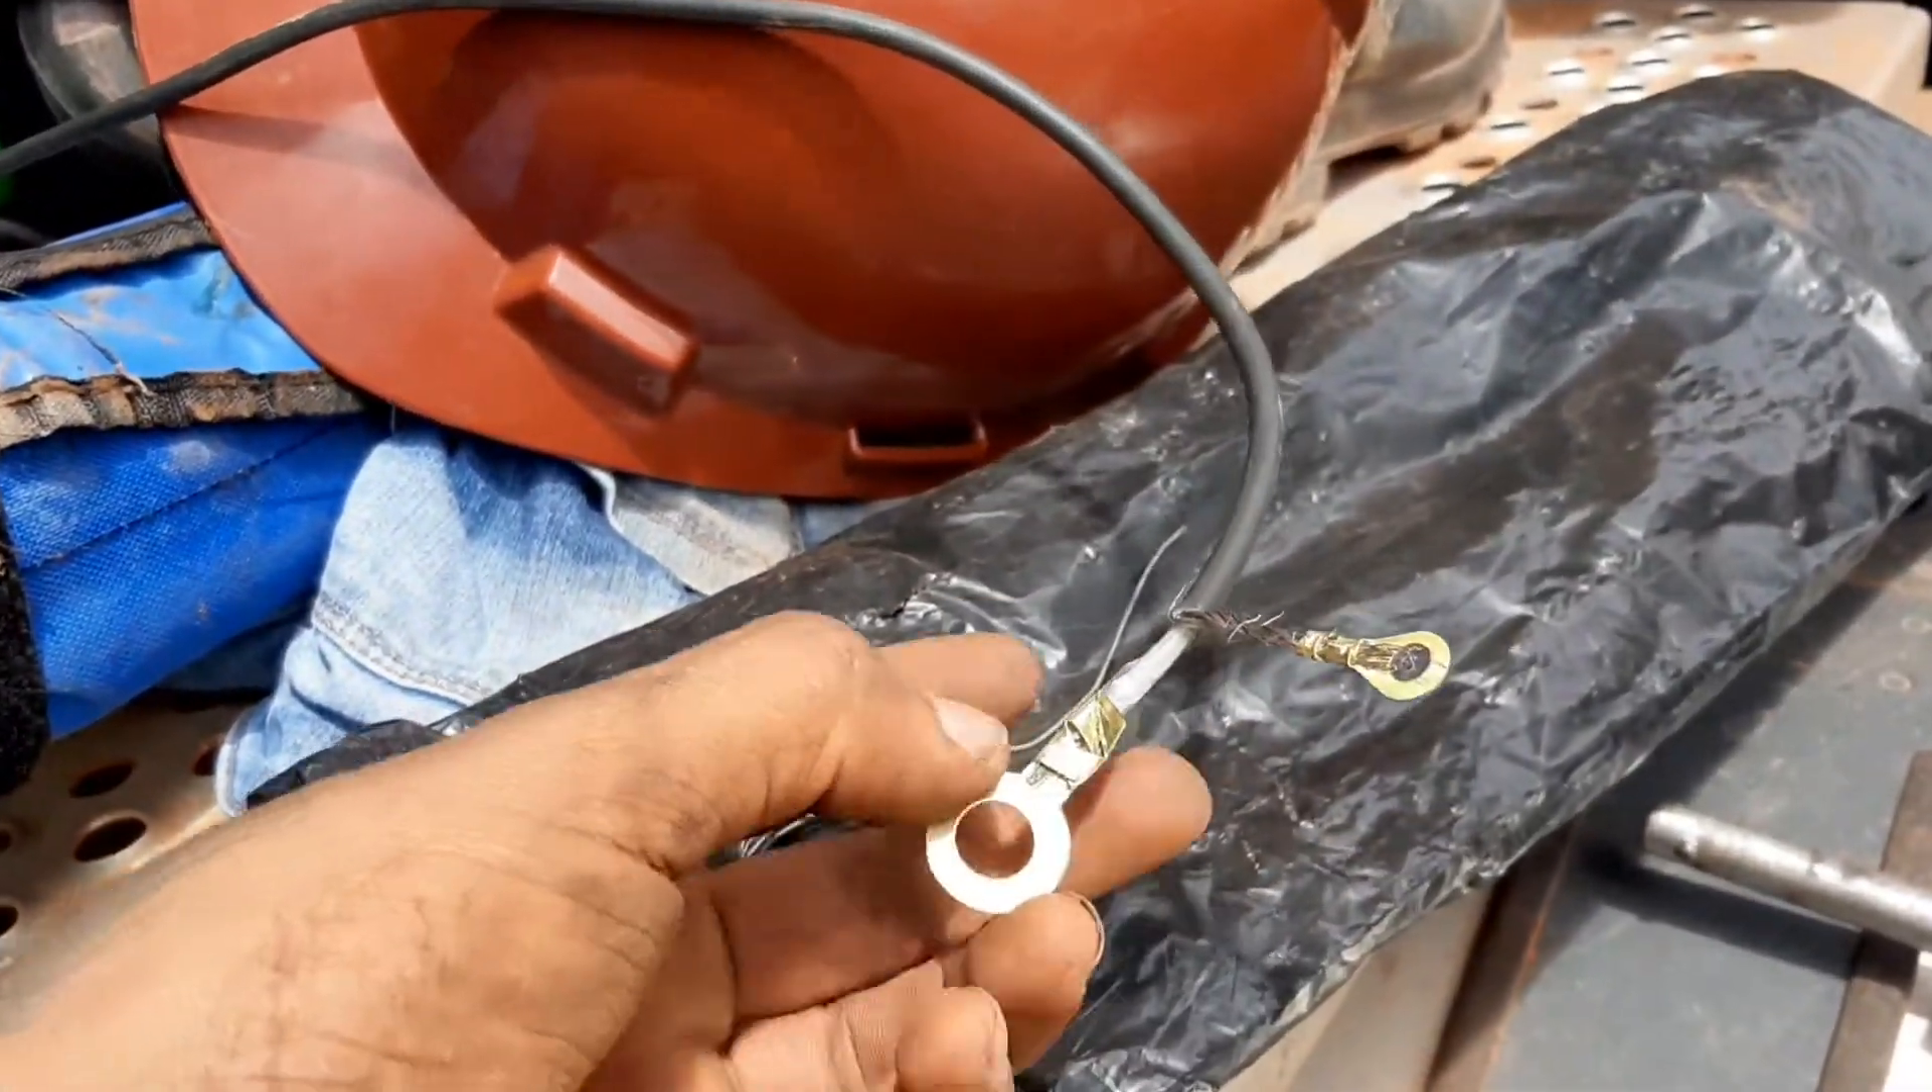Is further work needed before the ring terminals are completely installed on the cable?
No.